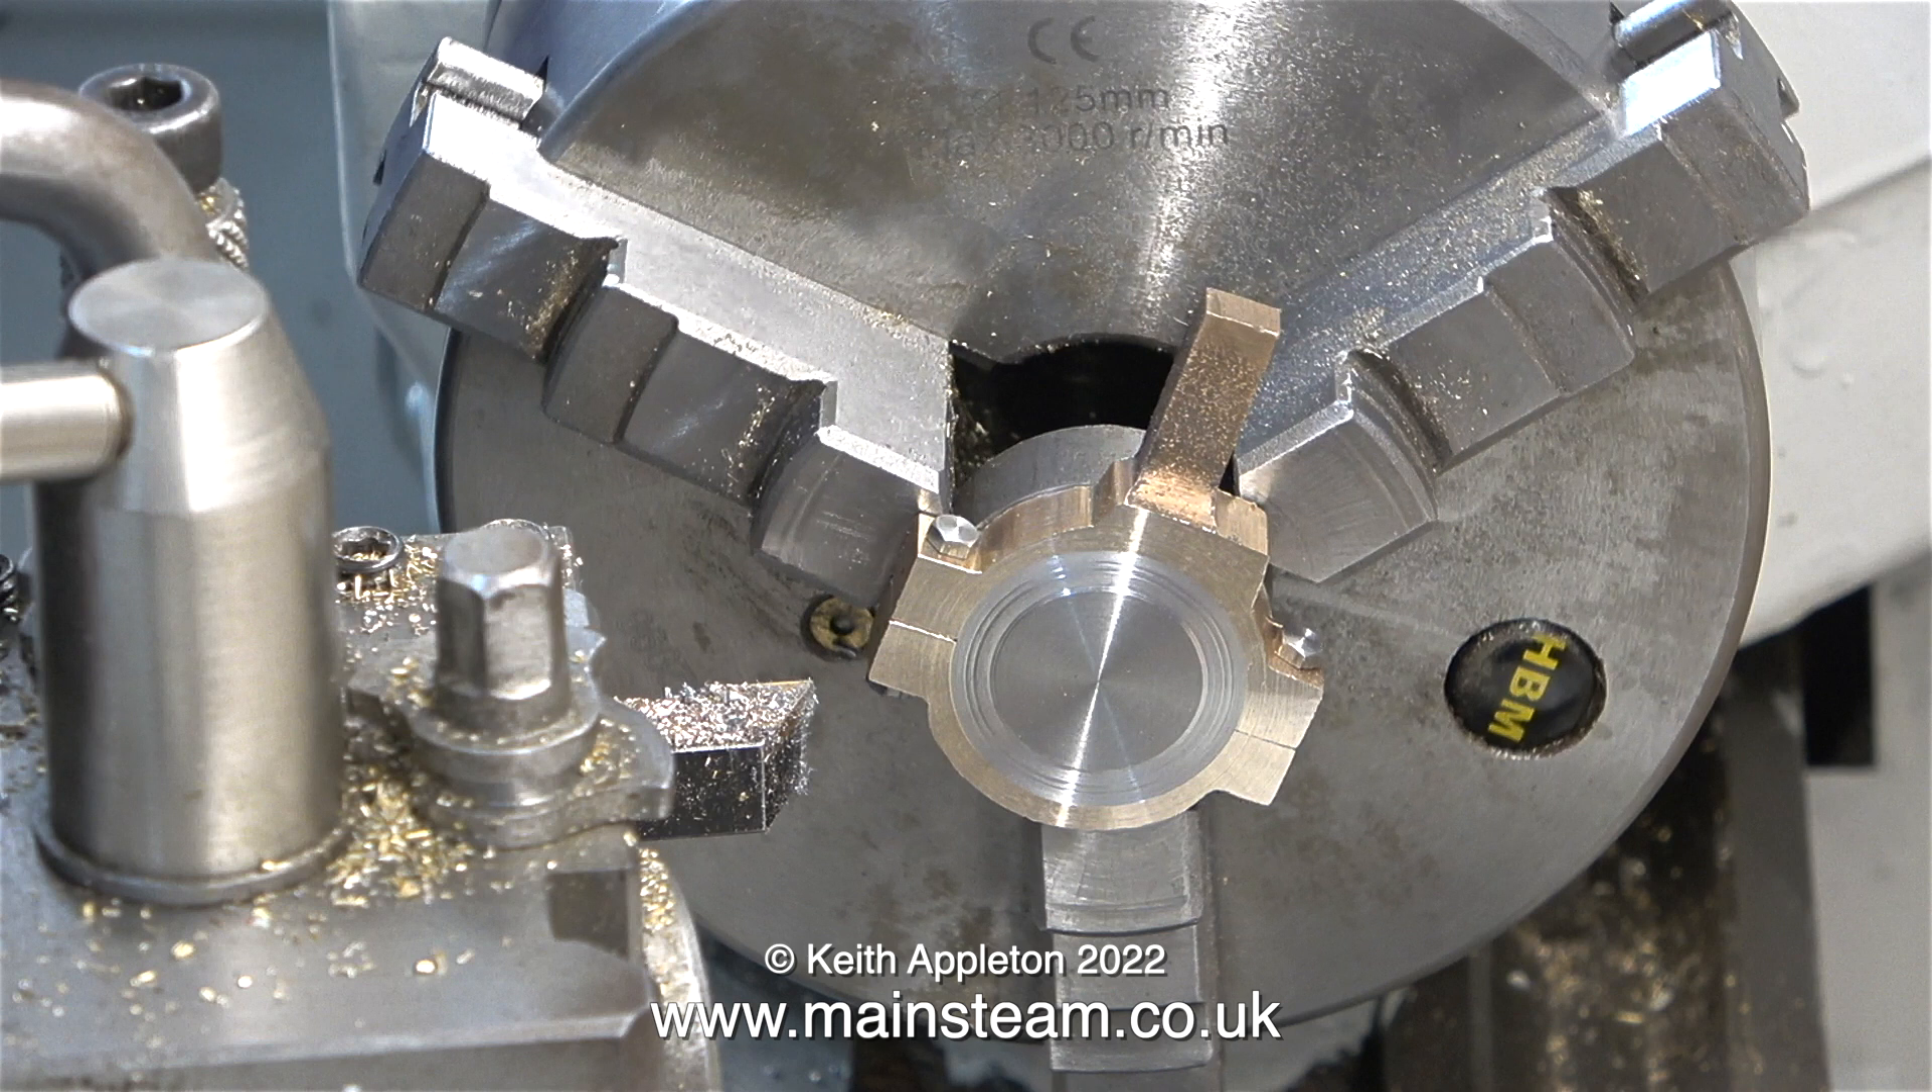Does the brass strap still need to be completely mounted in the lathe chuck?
No.